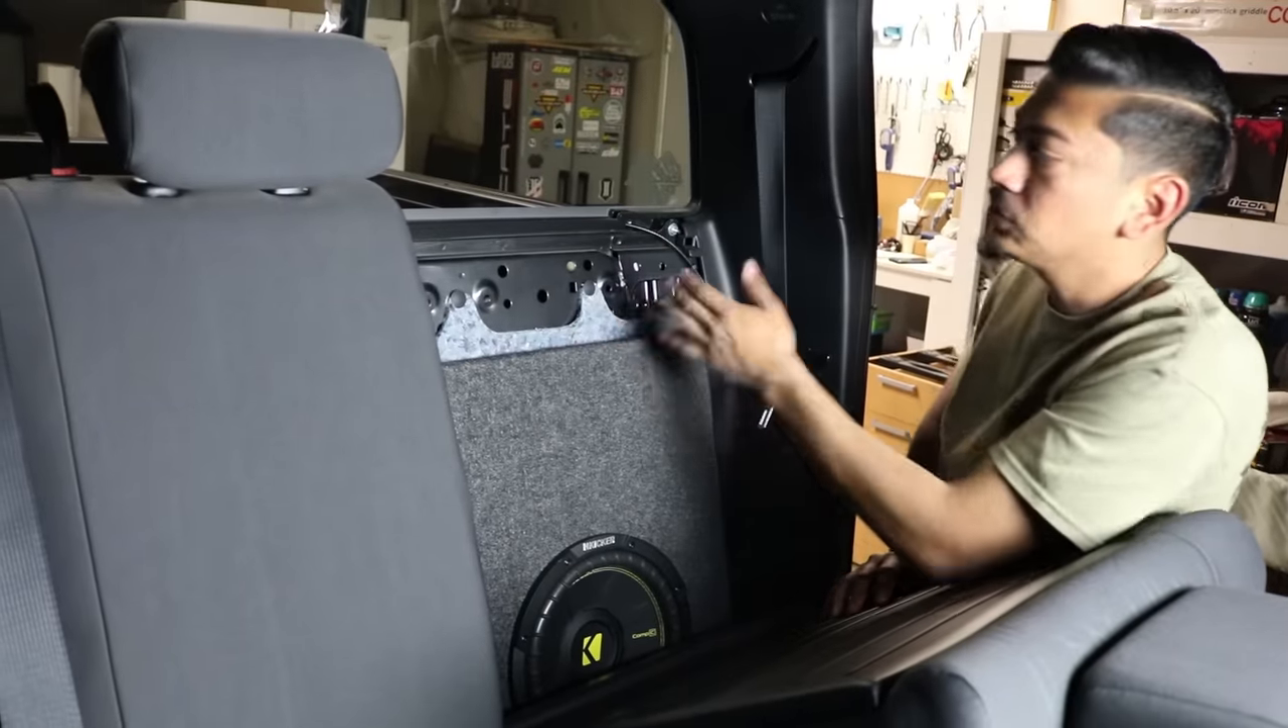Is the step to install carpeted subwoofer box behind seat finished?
Yes.